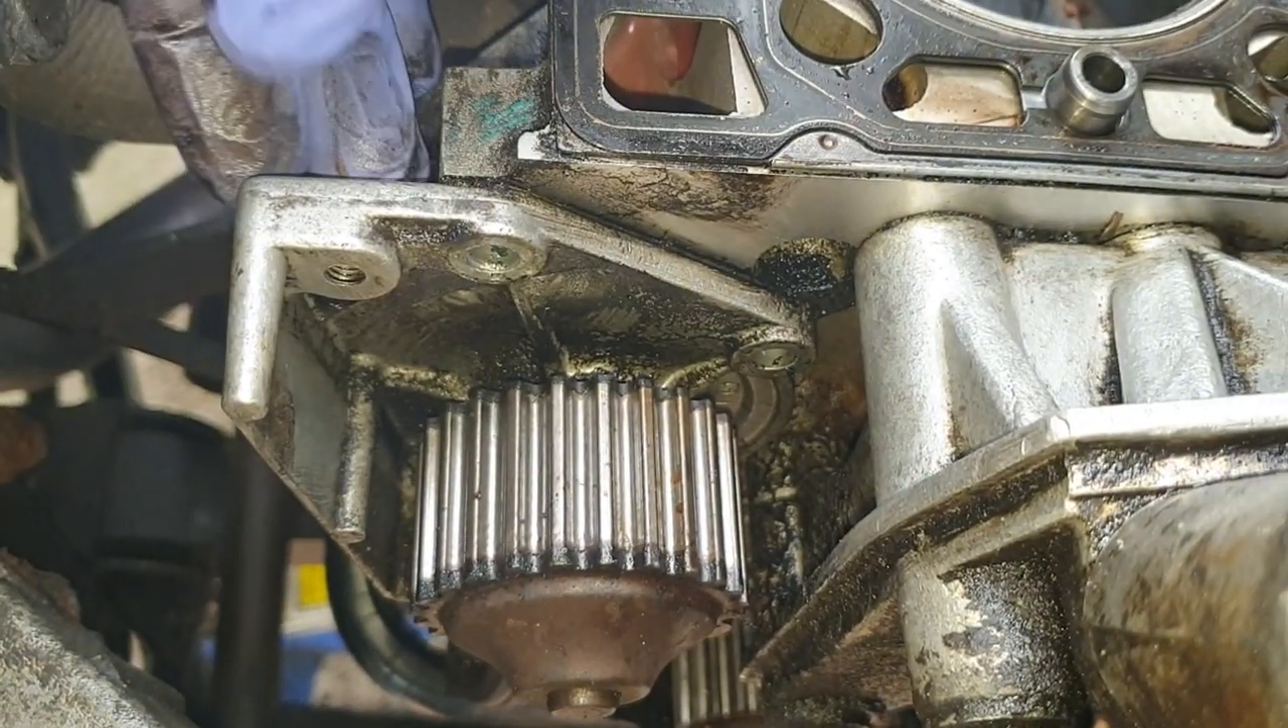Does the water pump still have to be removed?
Yes.